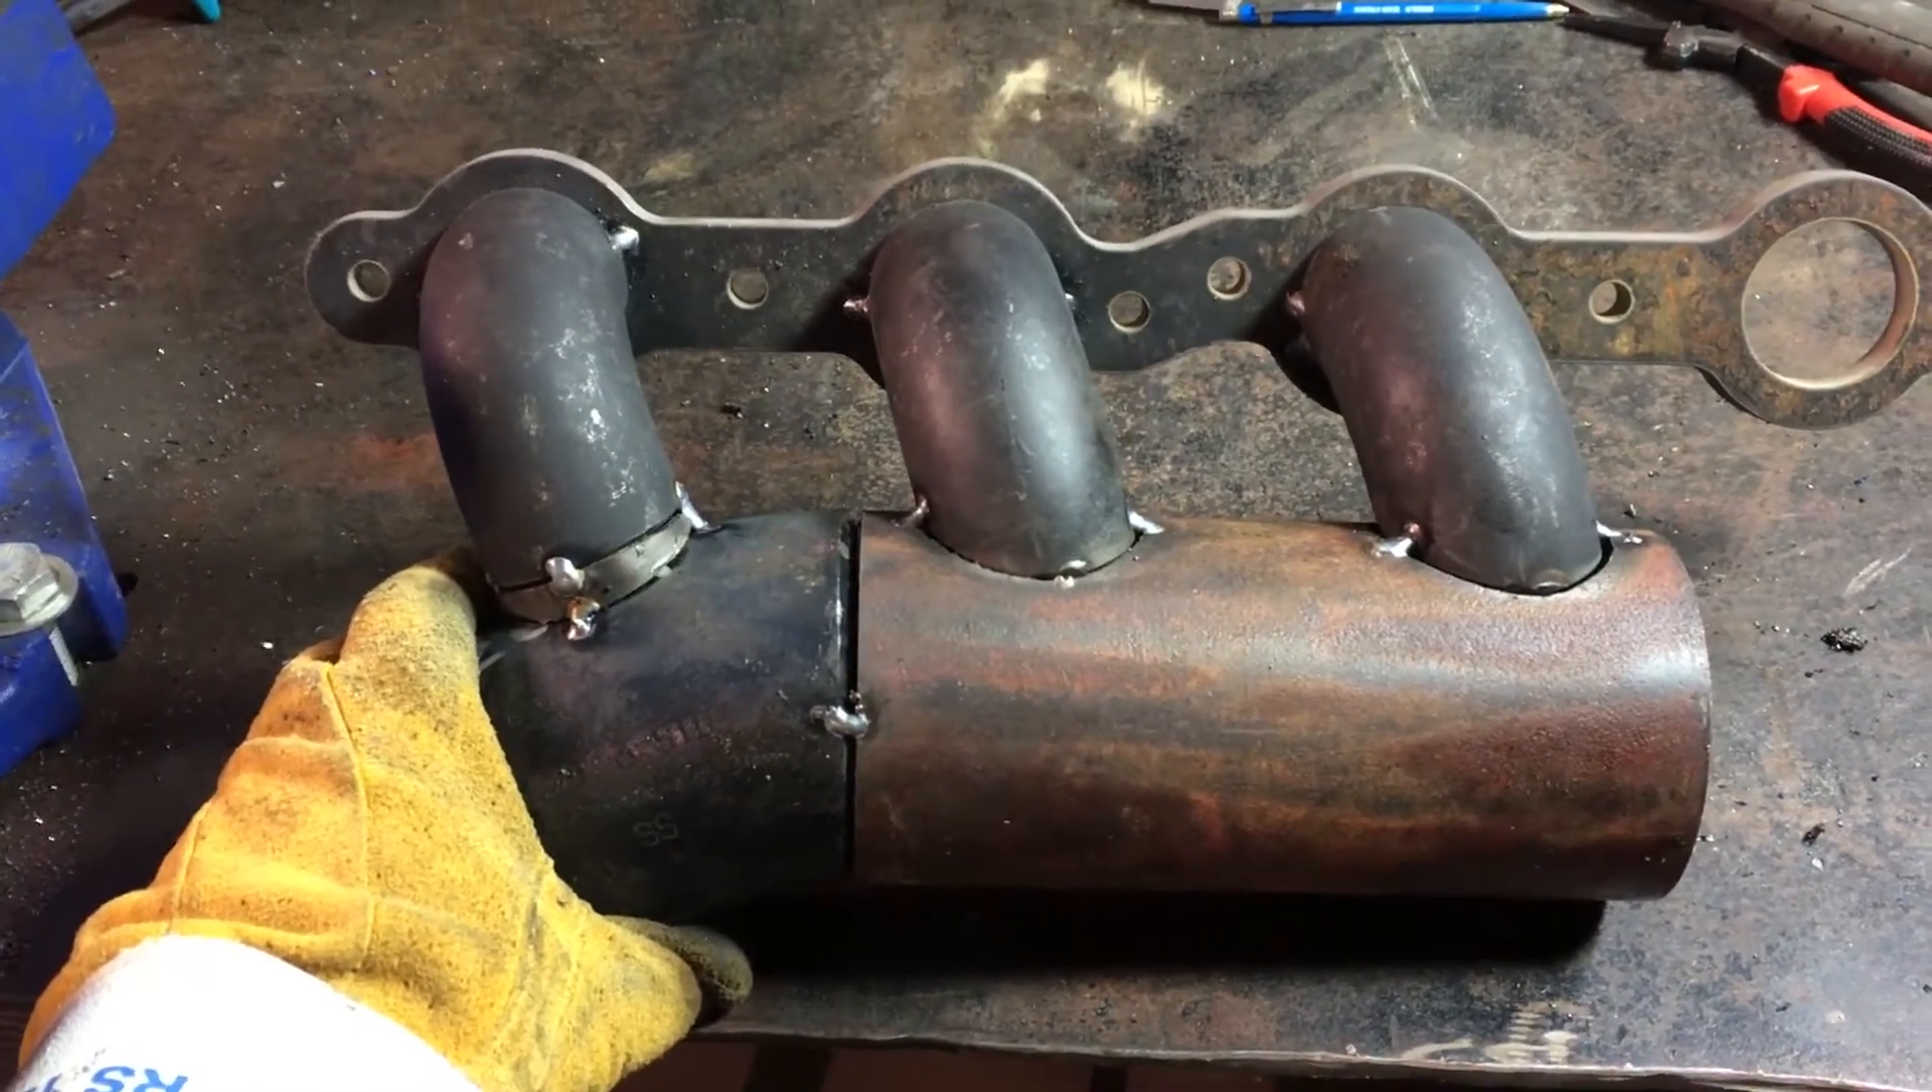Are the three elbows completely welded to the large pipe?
No.